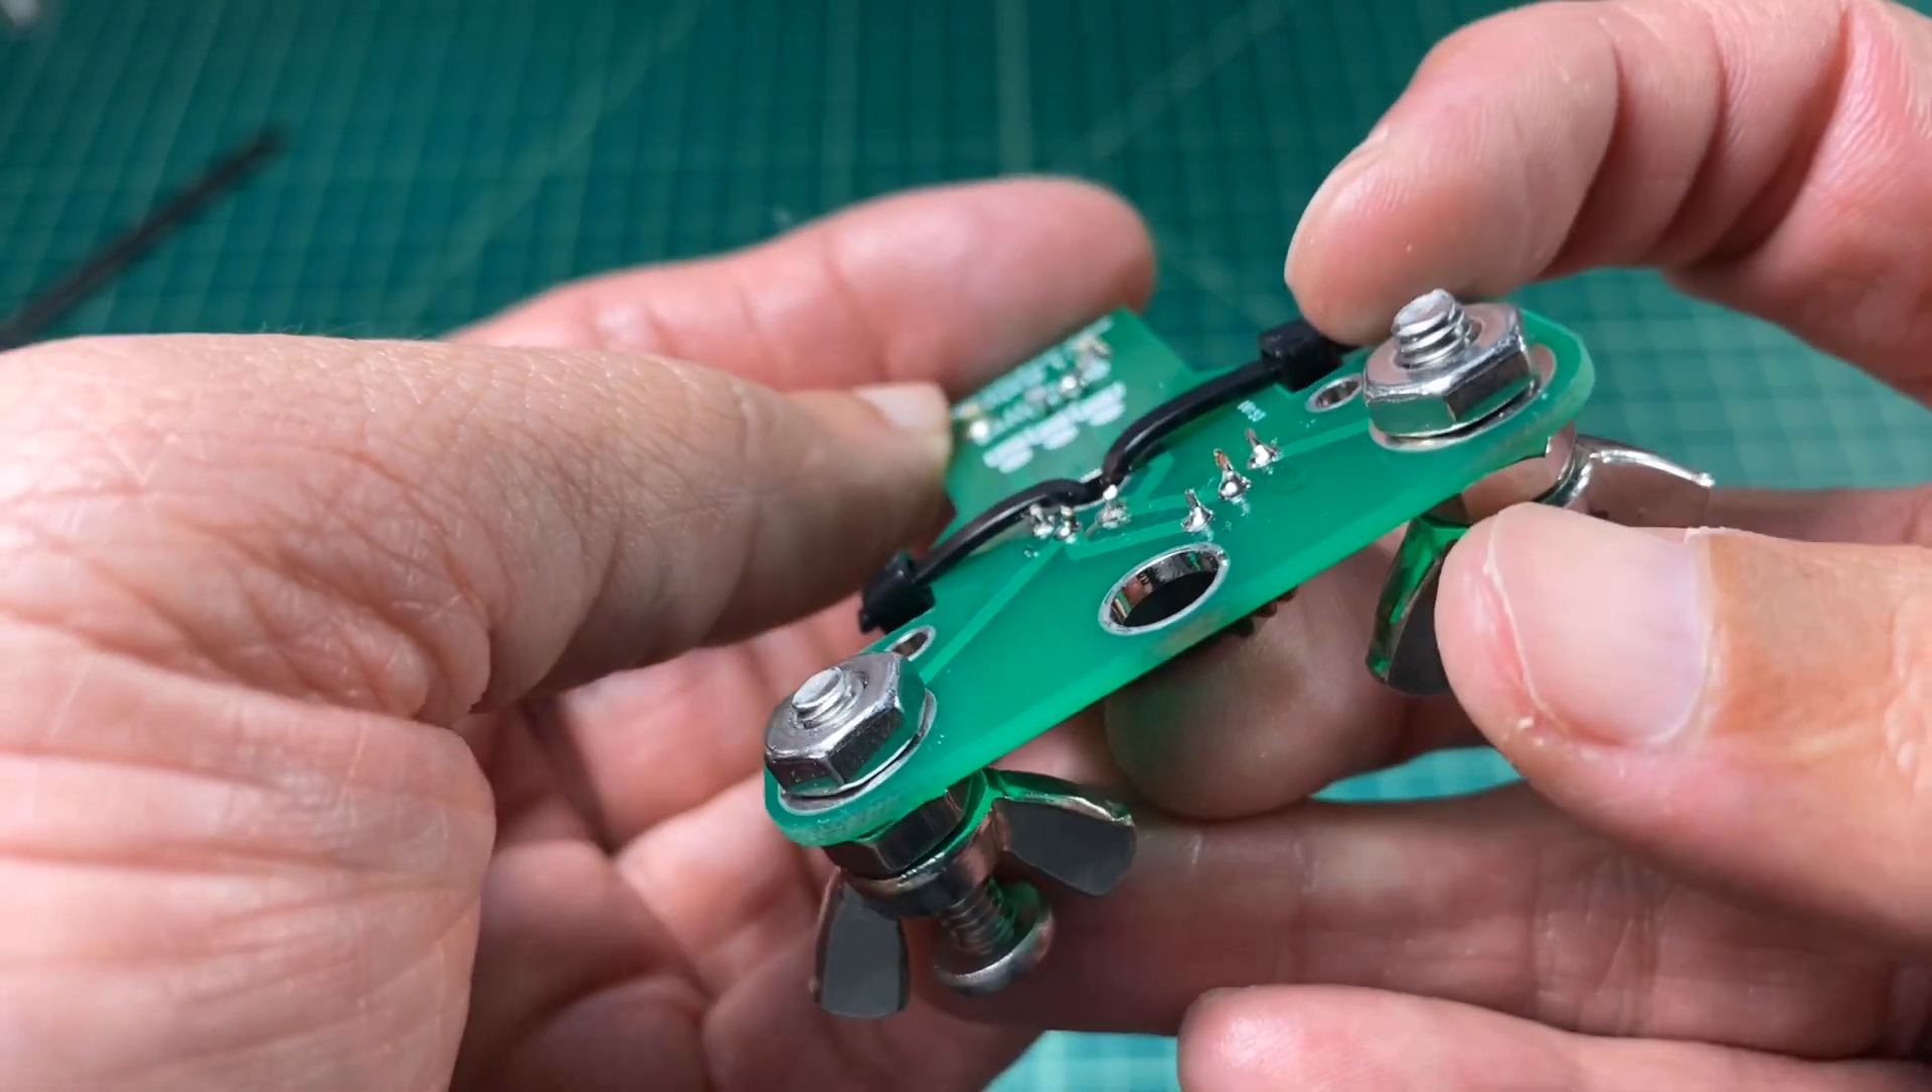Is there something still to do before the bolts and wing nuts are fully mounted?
No.